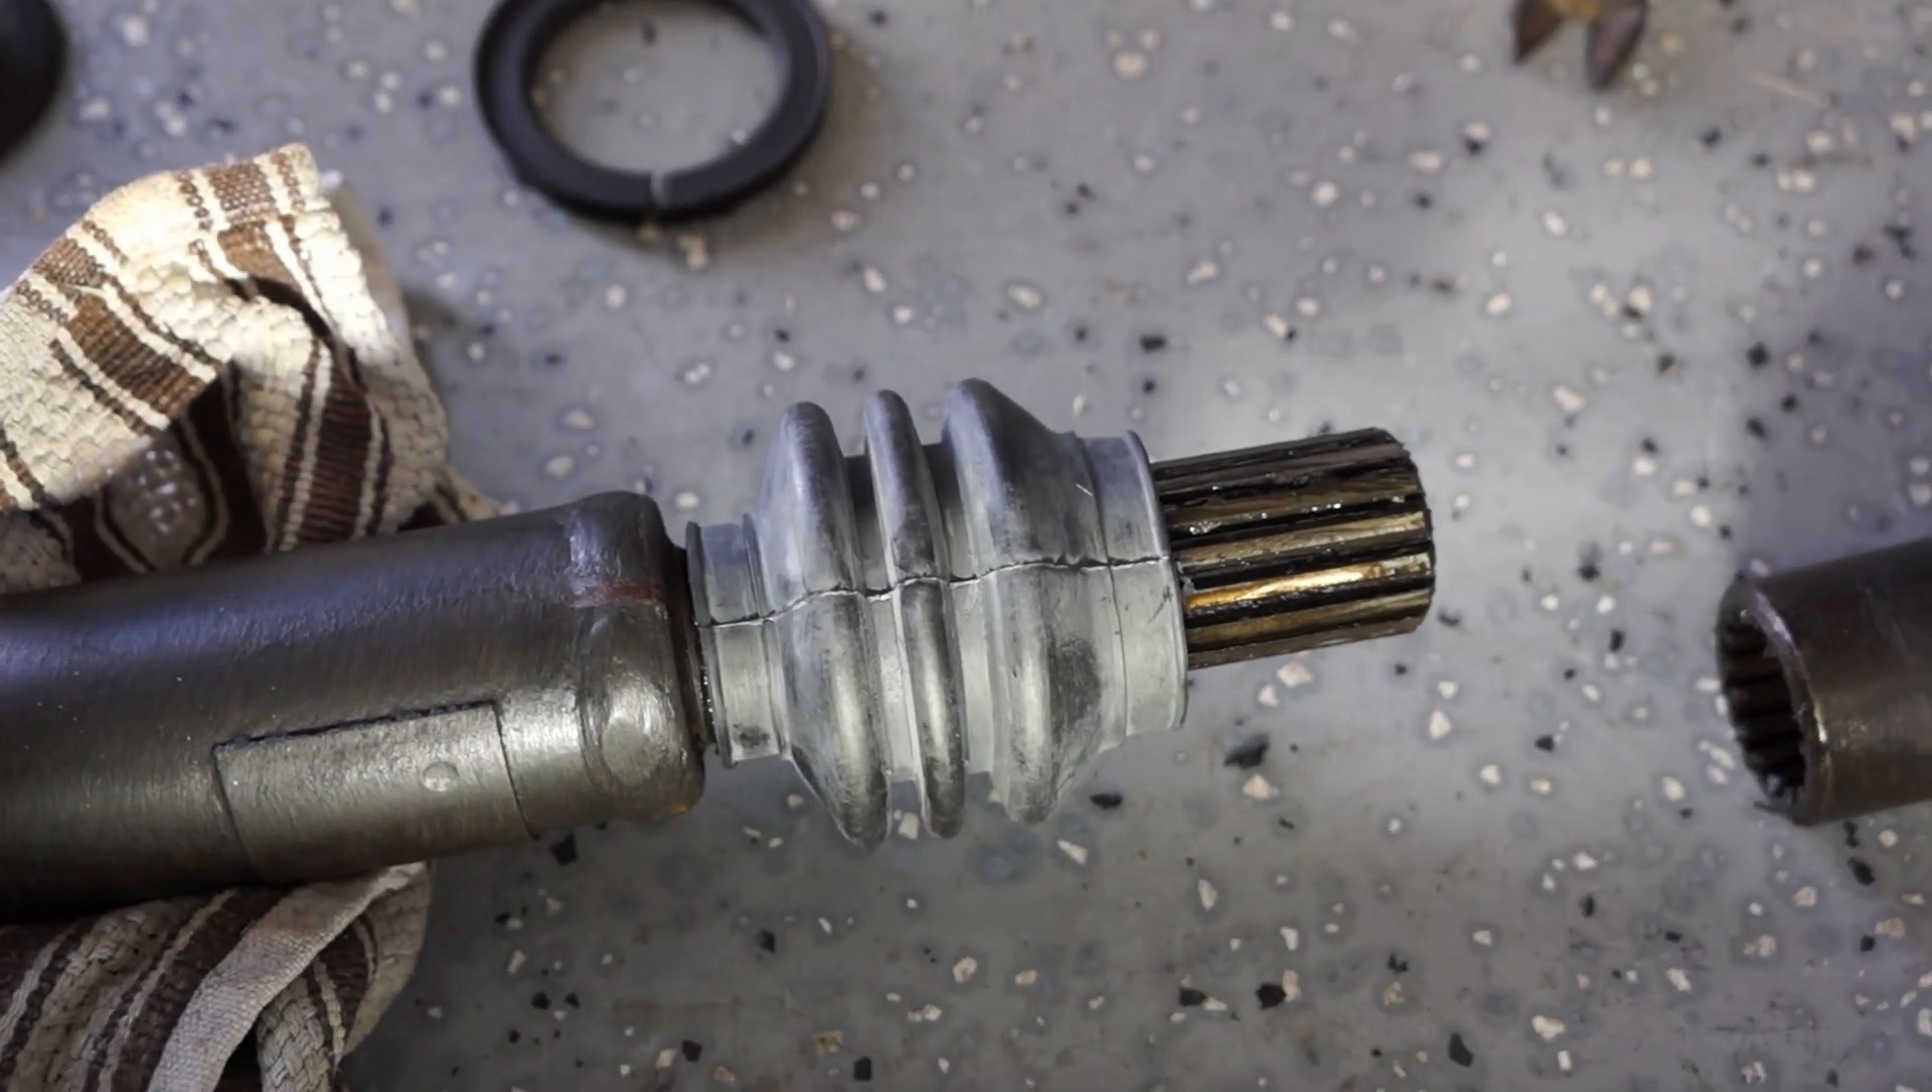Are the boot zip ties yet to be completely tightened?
Yes.